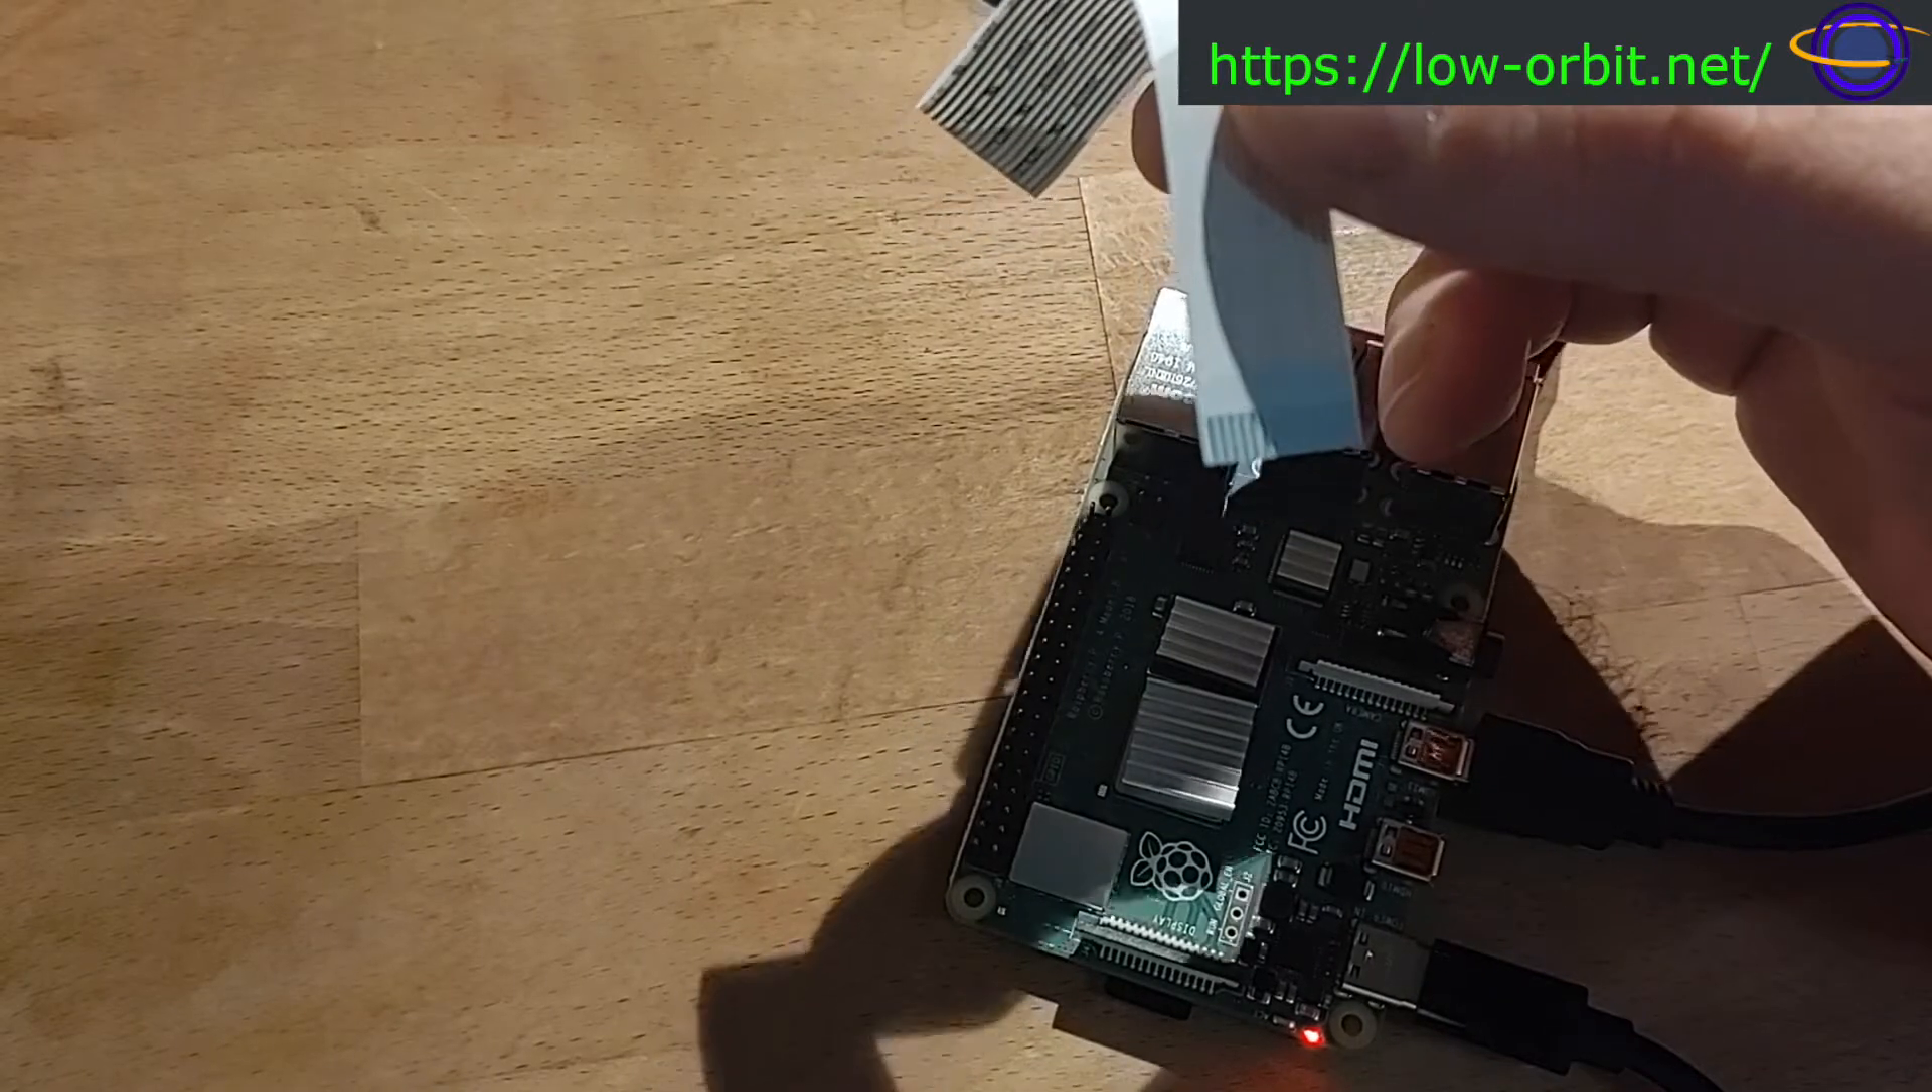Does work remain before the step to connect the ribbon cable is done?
Yes.